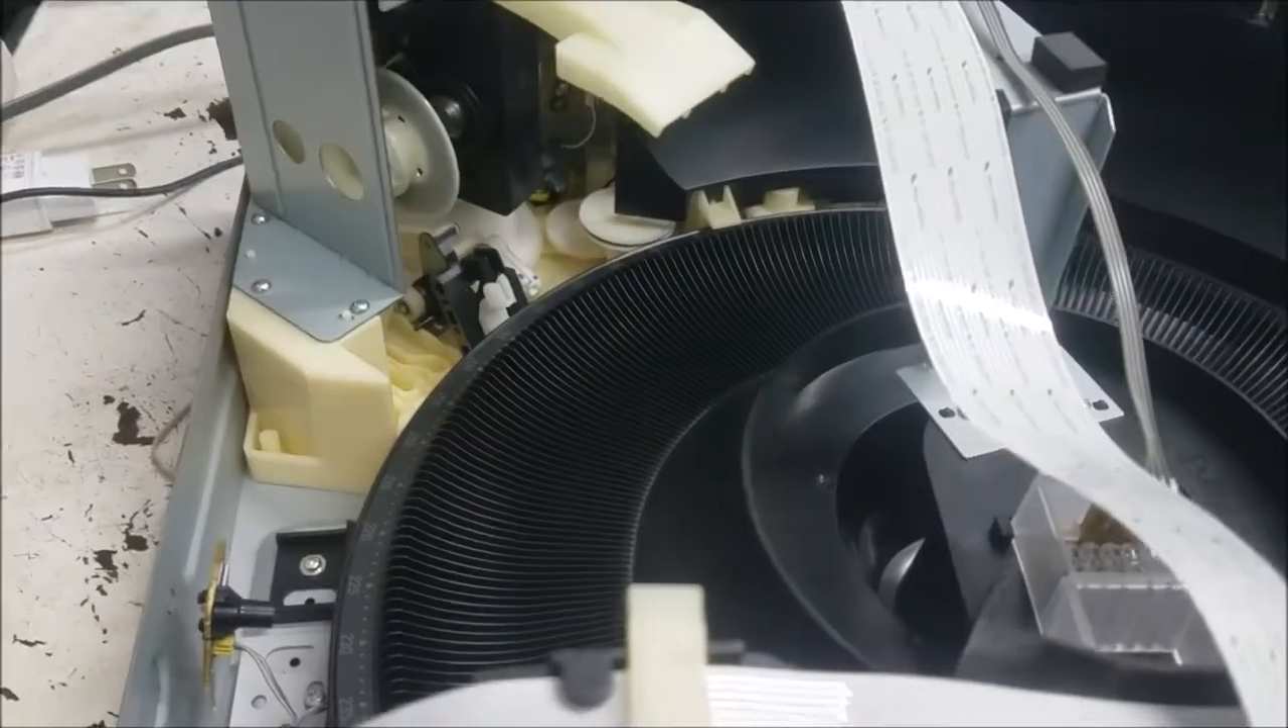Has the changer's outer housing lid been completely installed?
No.